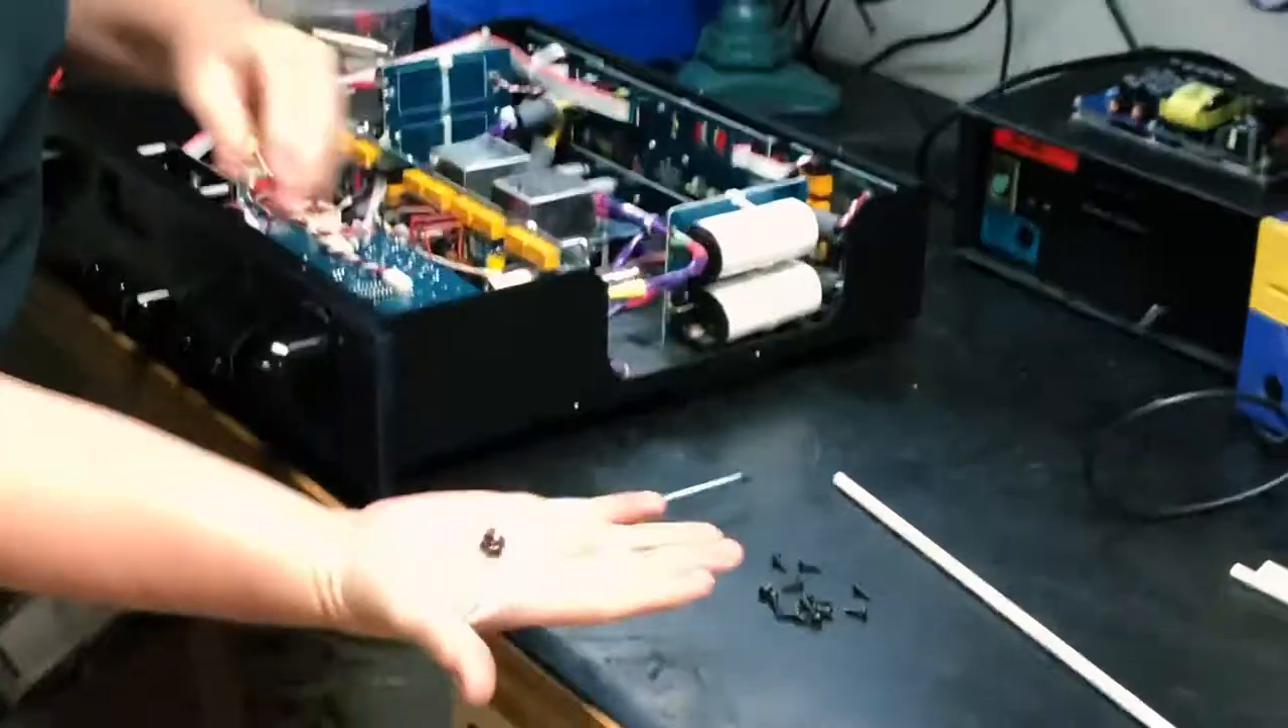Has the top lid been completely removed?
Yes.